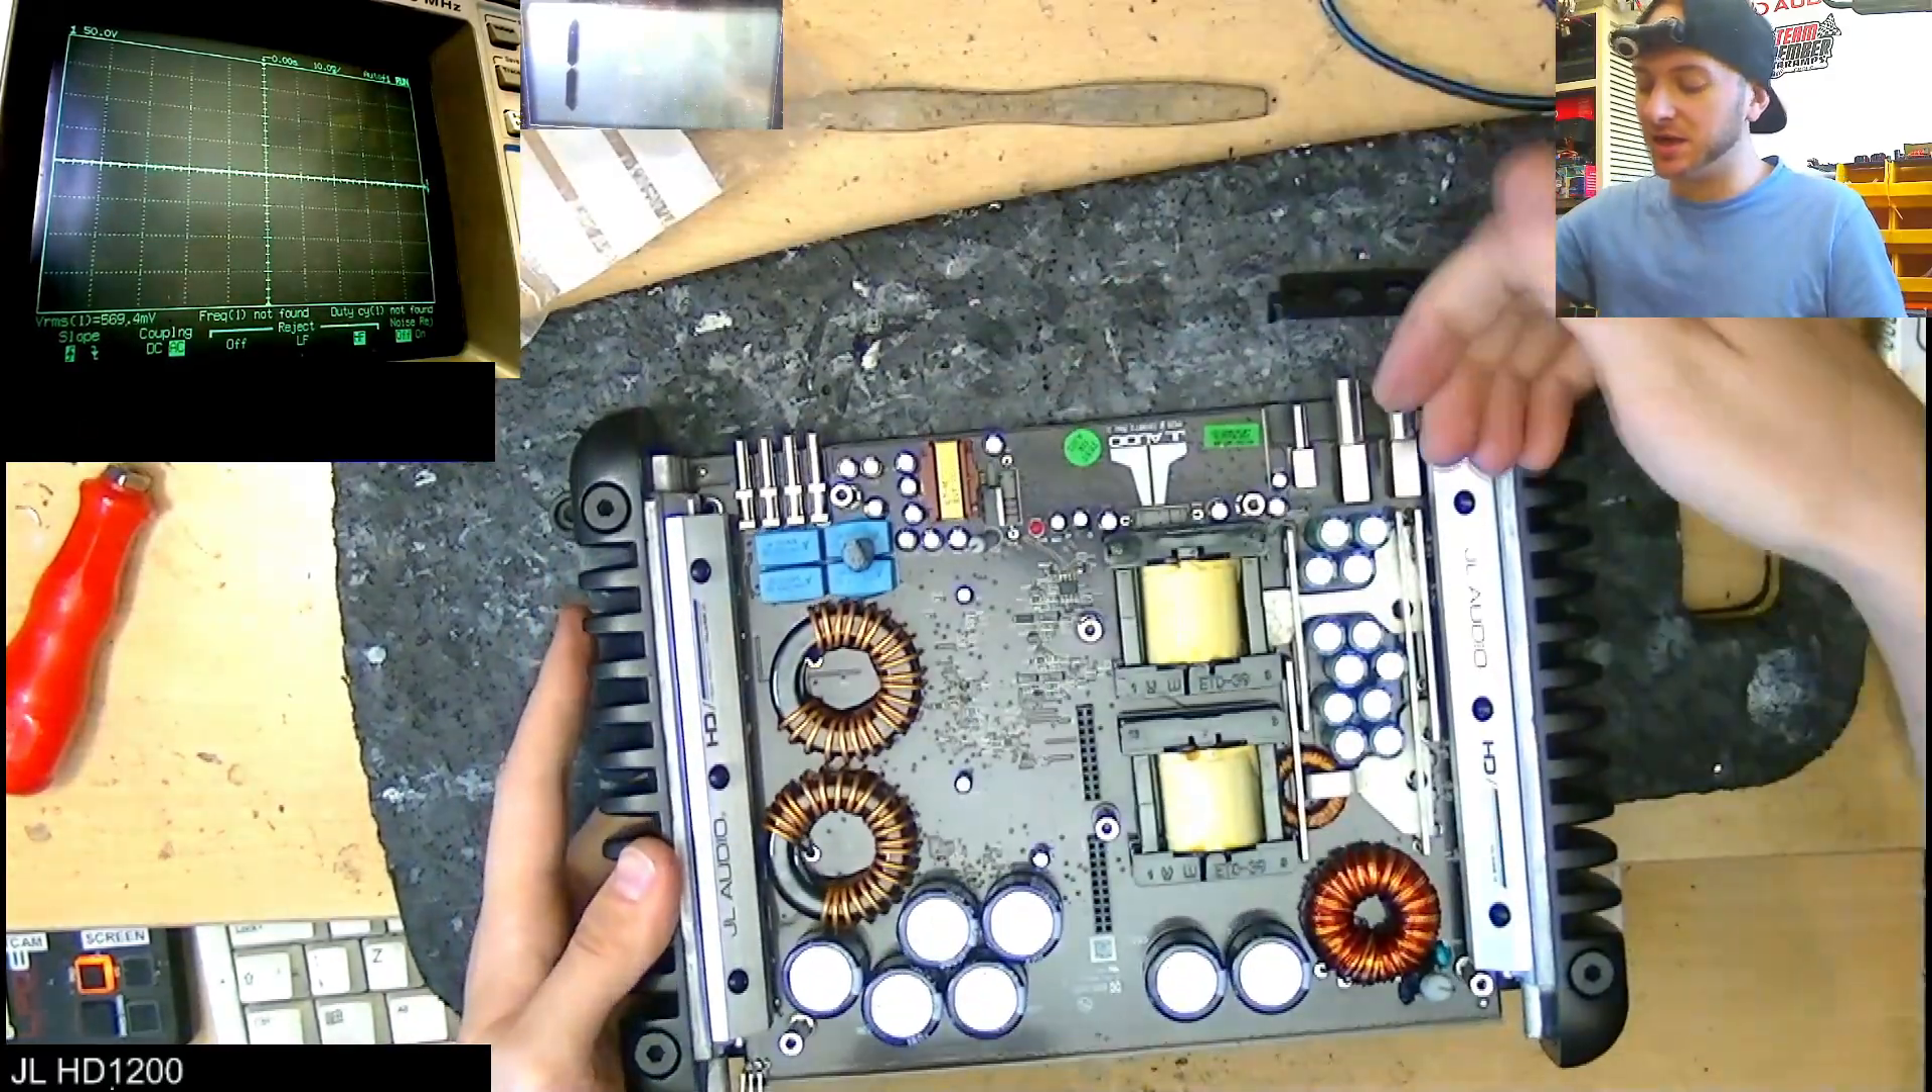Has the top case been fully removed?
Yes.